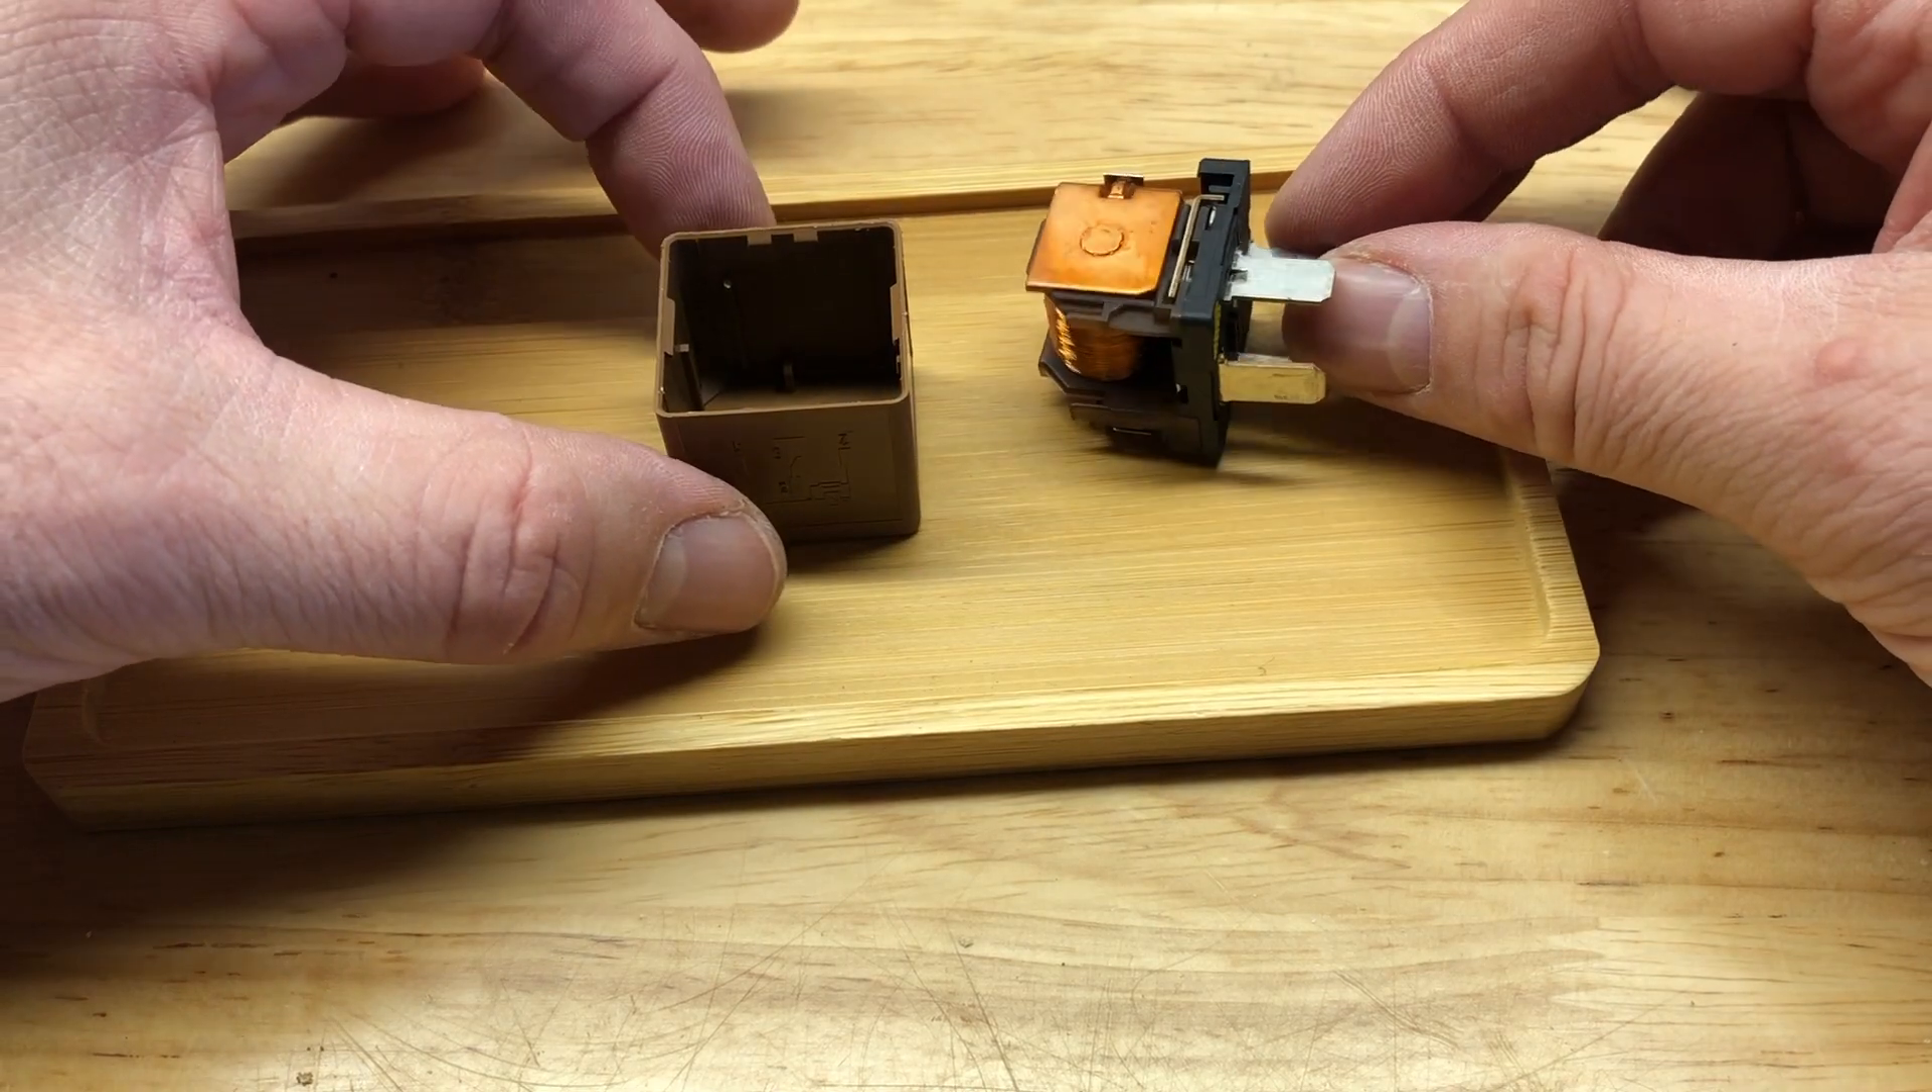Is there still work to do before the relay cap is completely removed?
No.